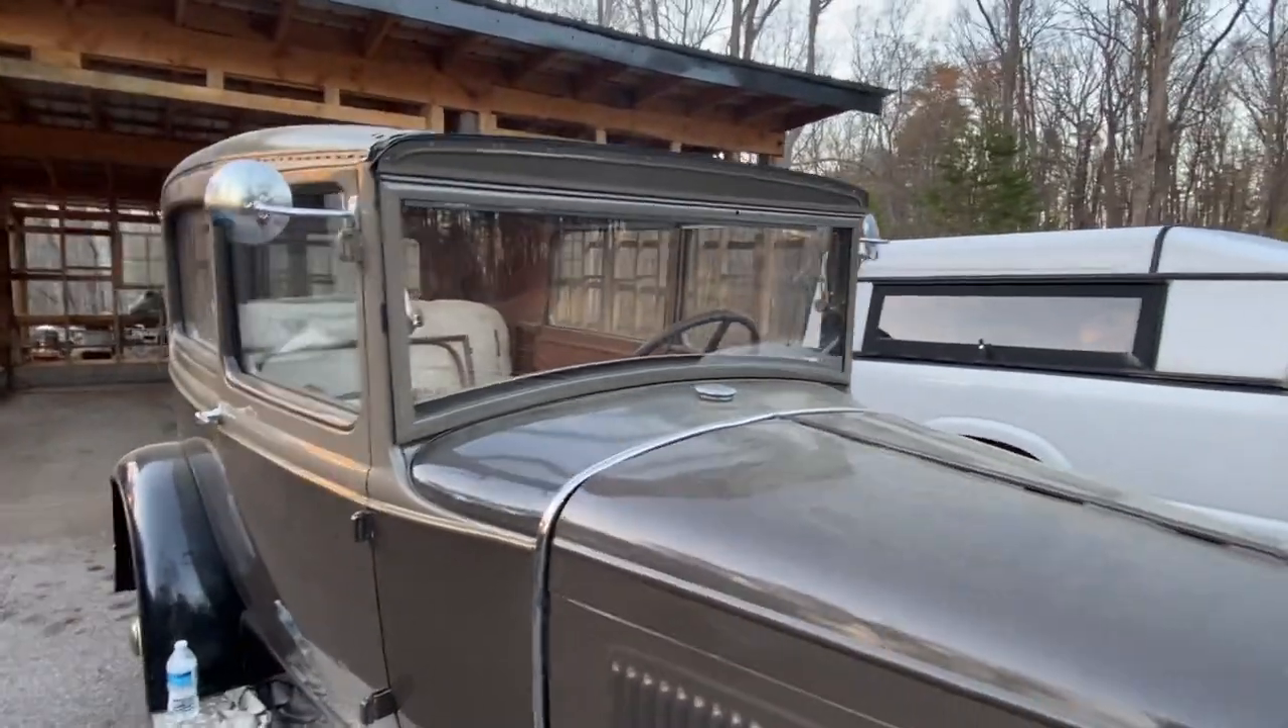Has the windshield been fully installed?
Yes.